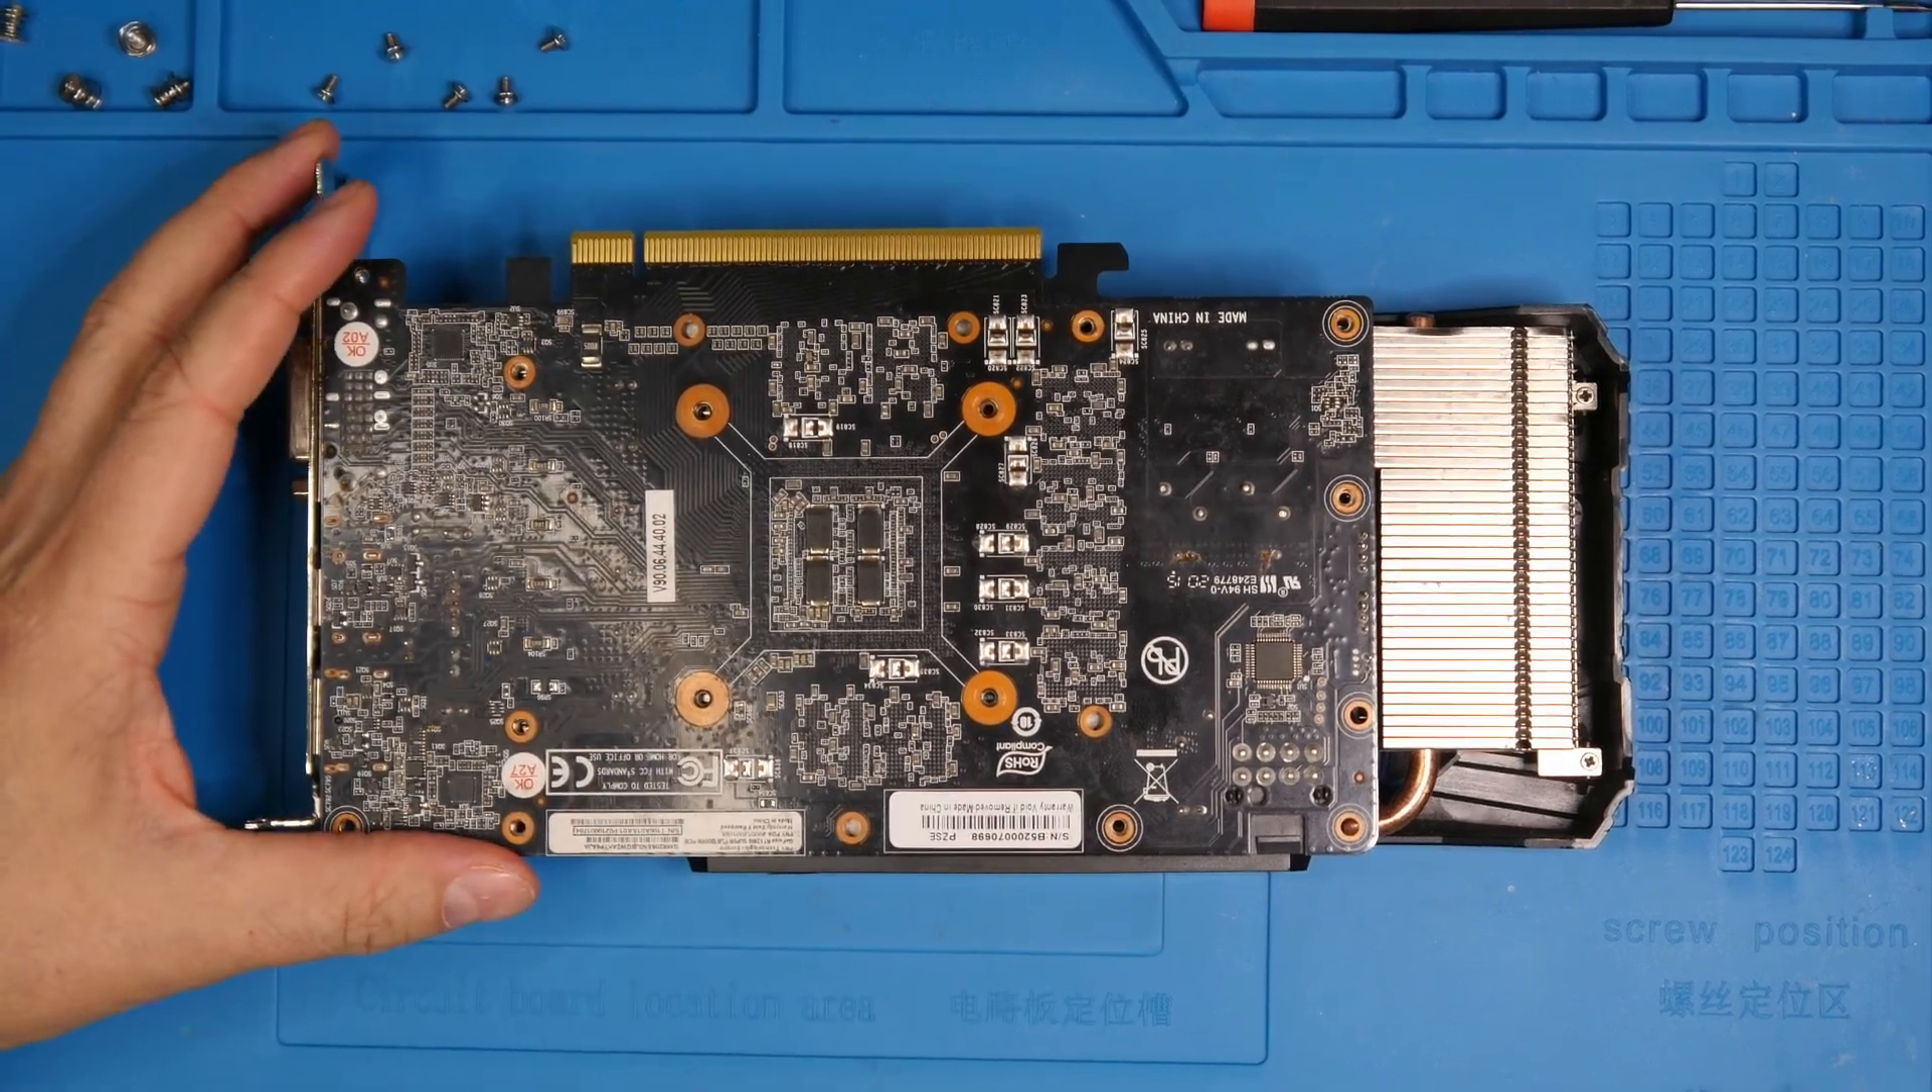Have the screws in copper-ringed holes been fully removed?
Yes.